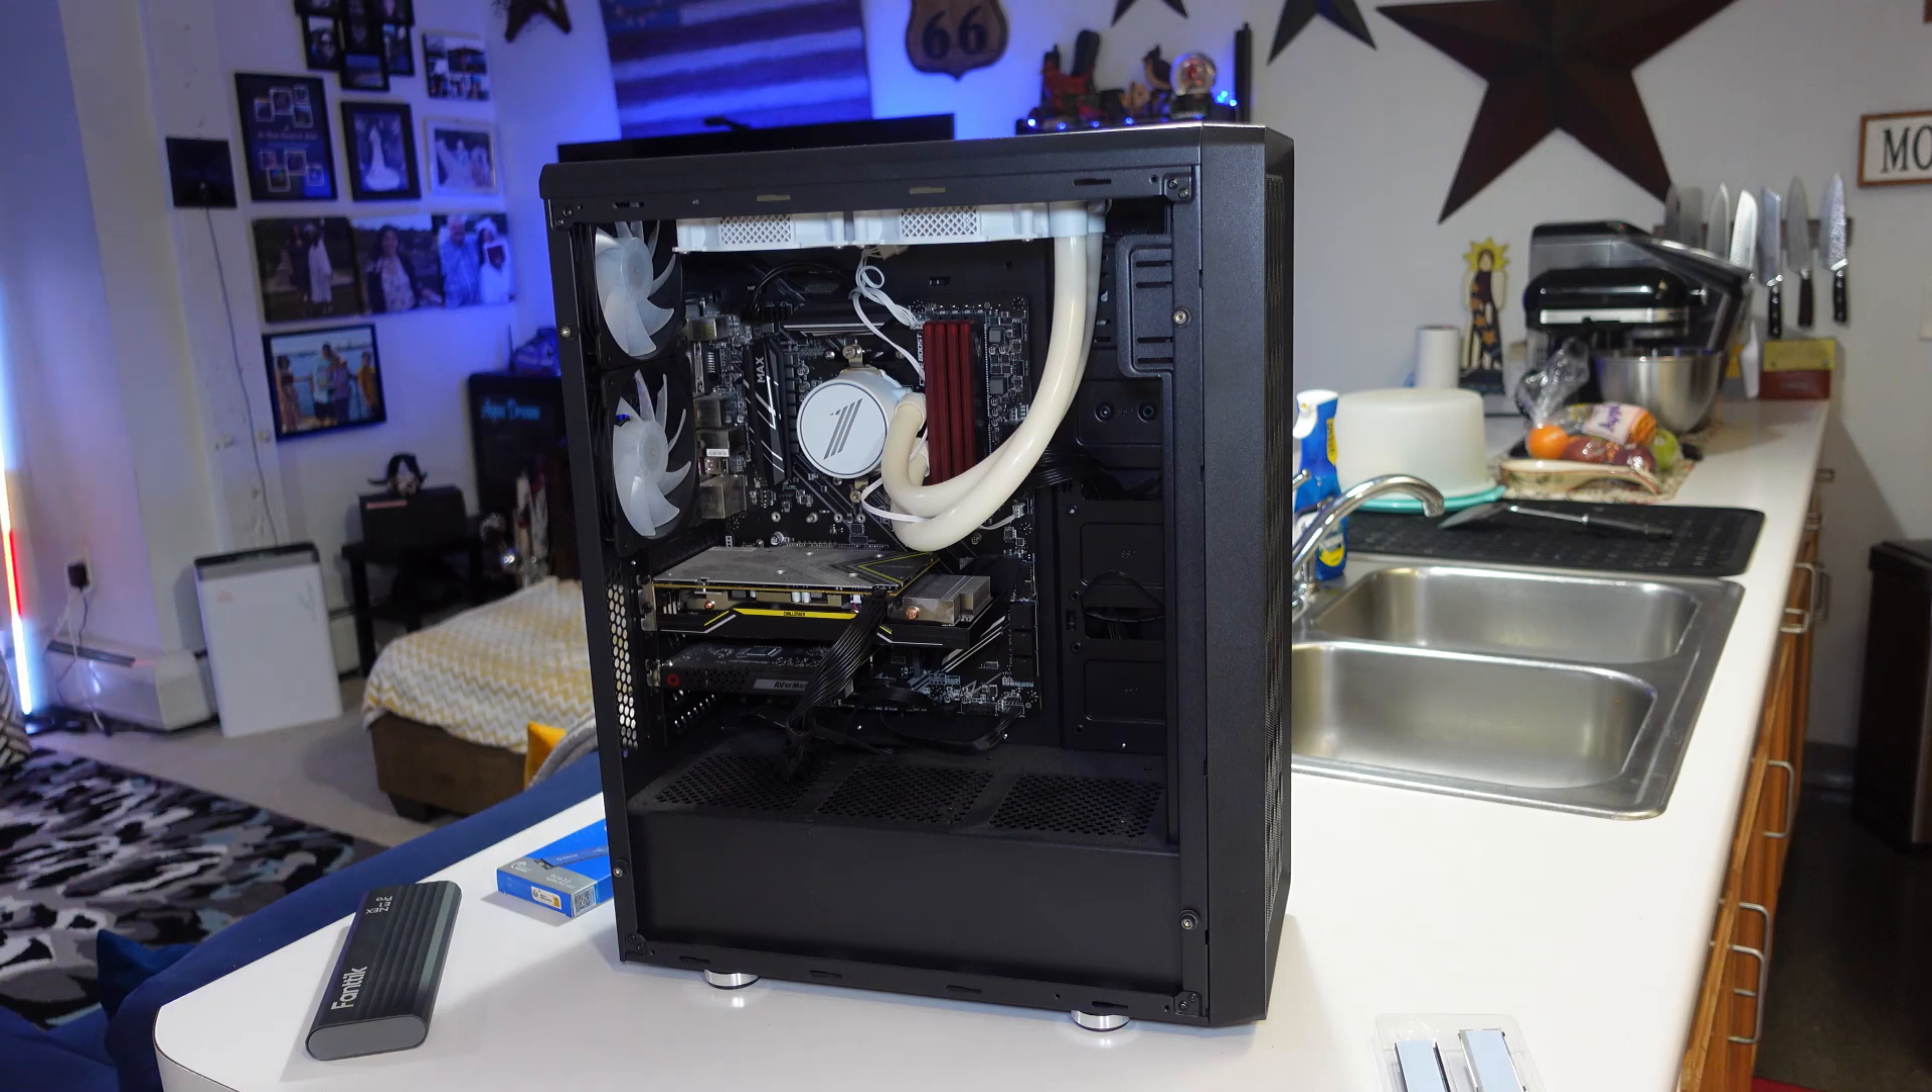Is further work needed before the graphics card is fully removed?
Yes.